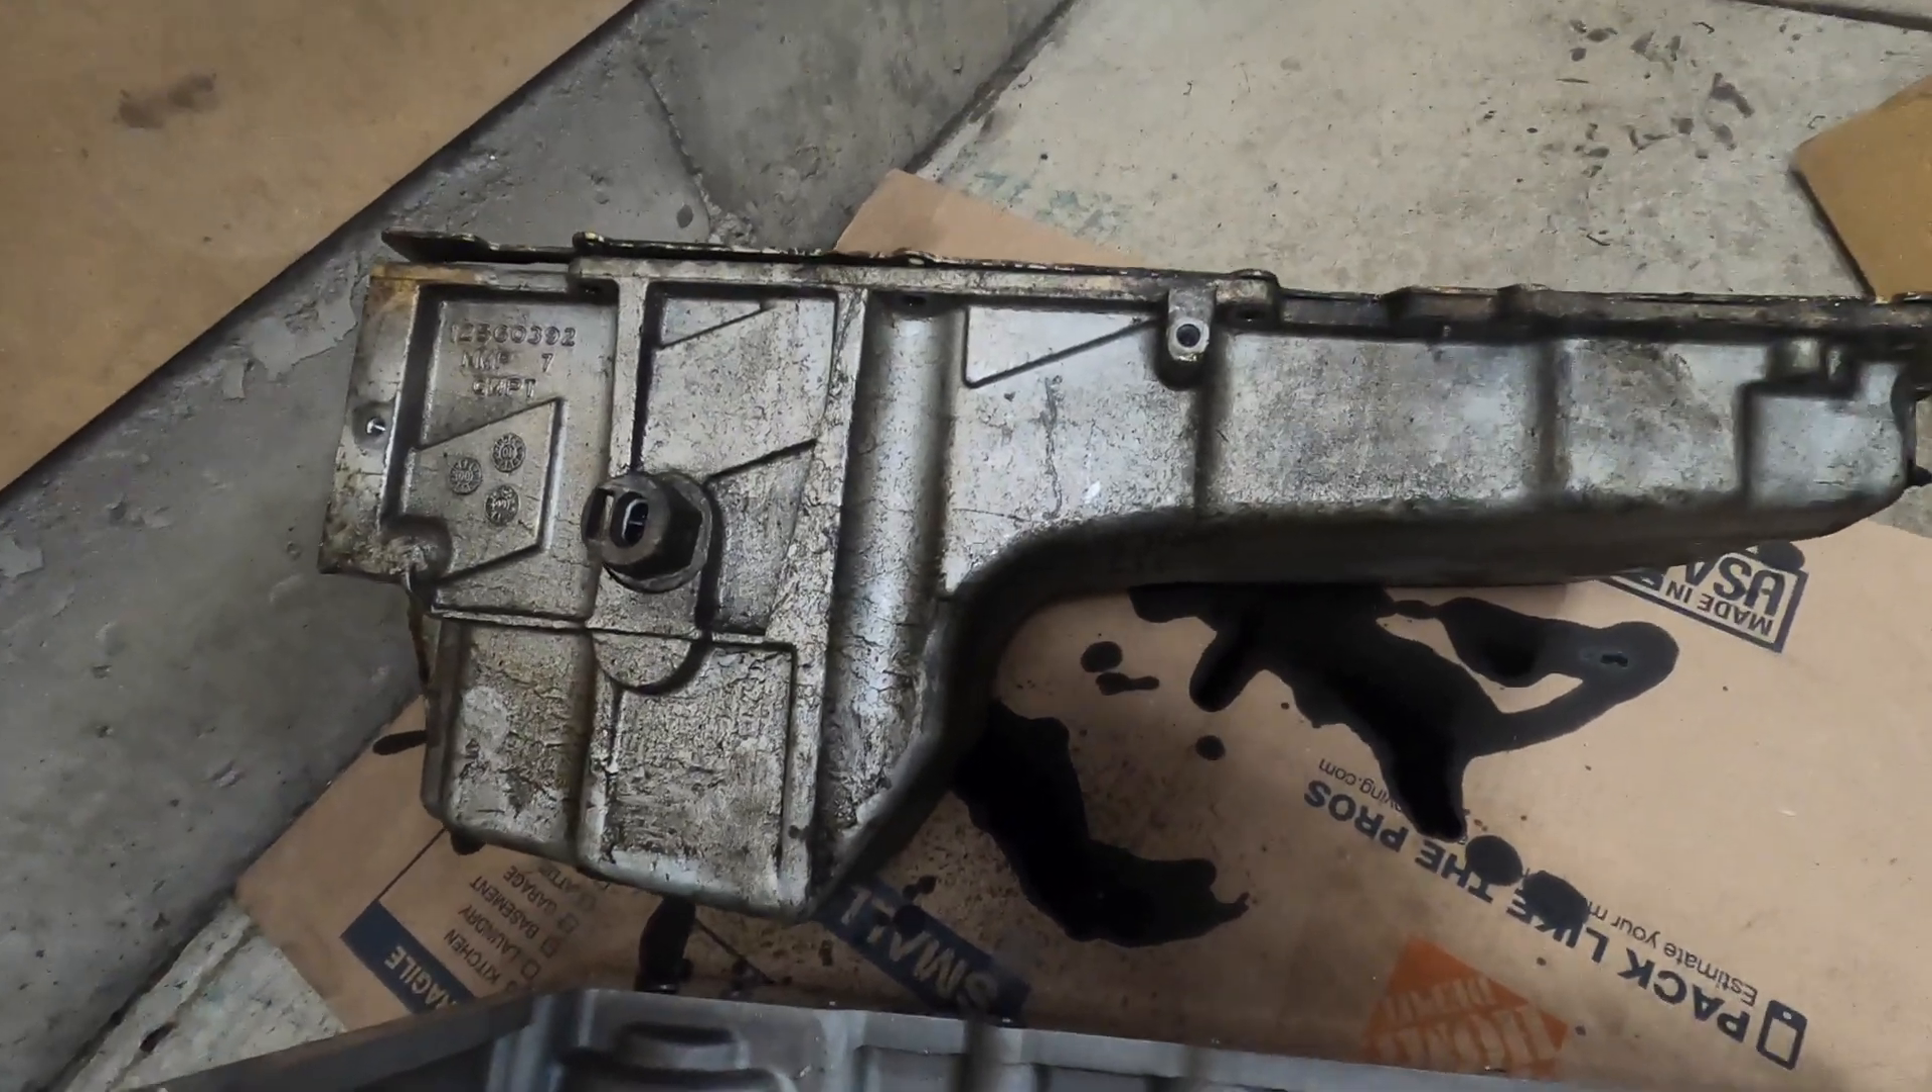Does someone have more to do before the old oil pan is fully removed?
No.